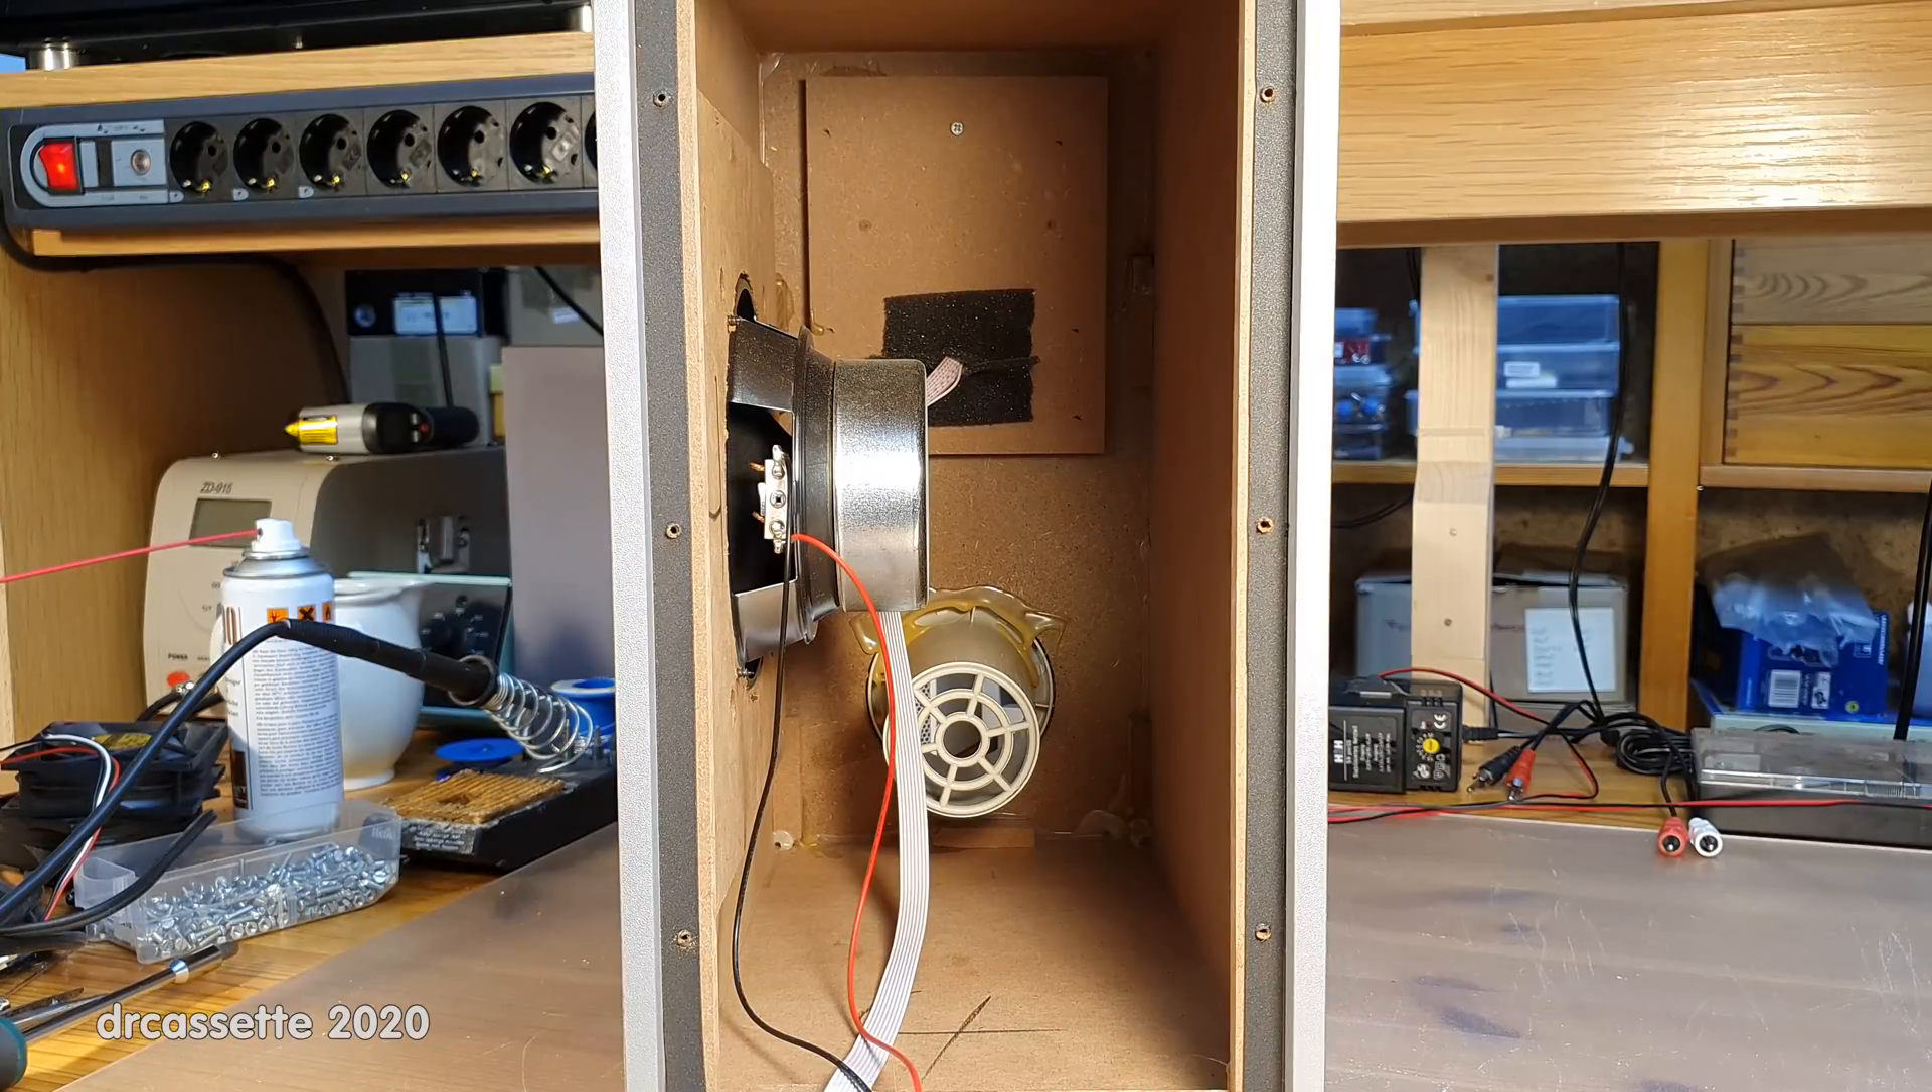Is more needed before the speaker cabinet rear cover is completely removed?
No.